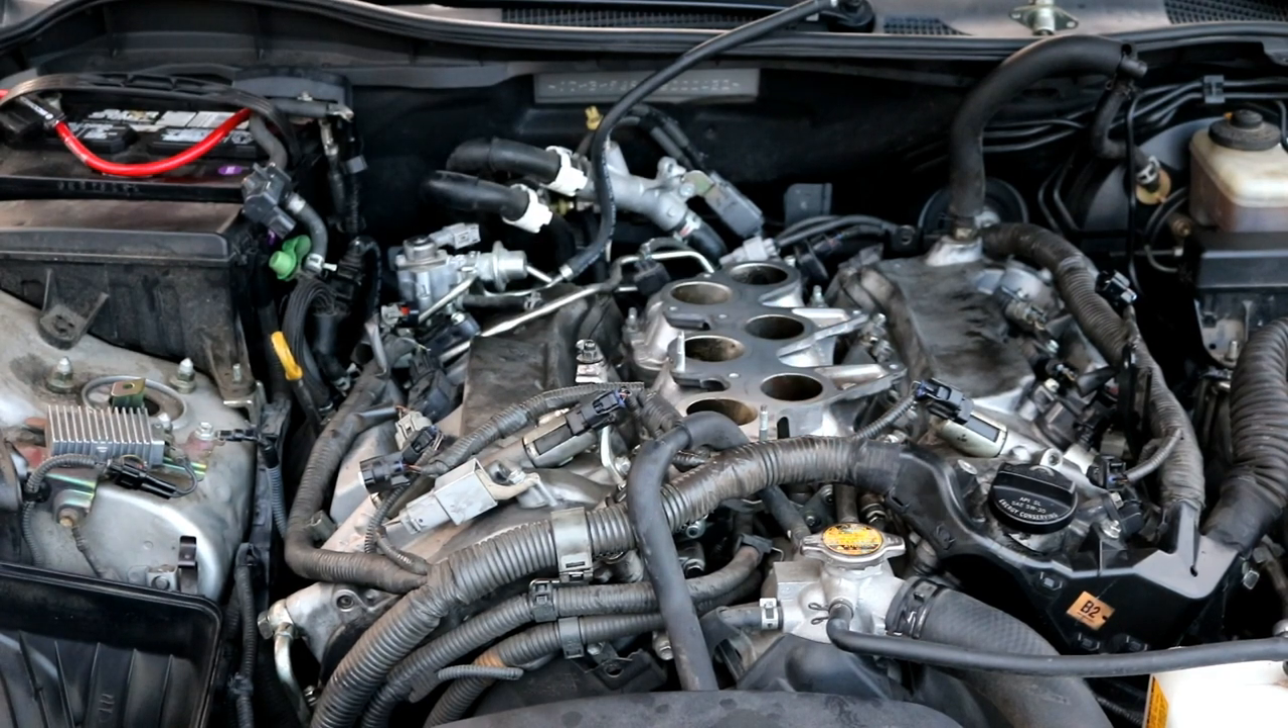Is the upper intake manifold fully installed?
No.